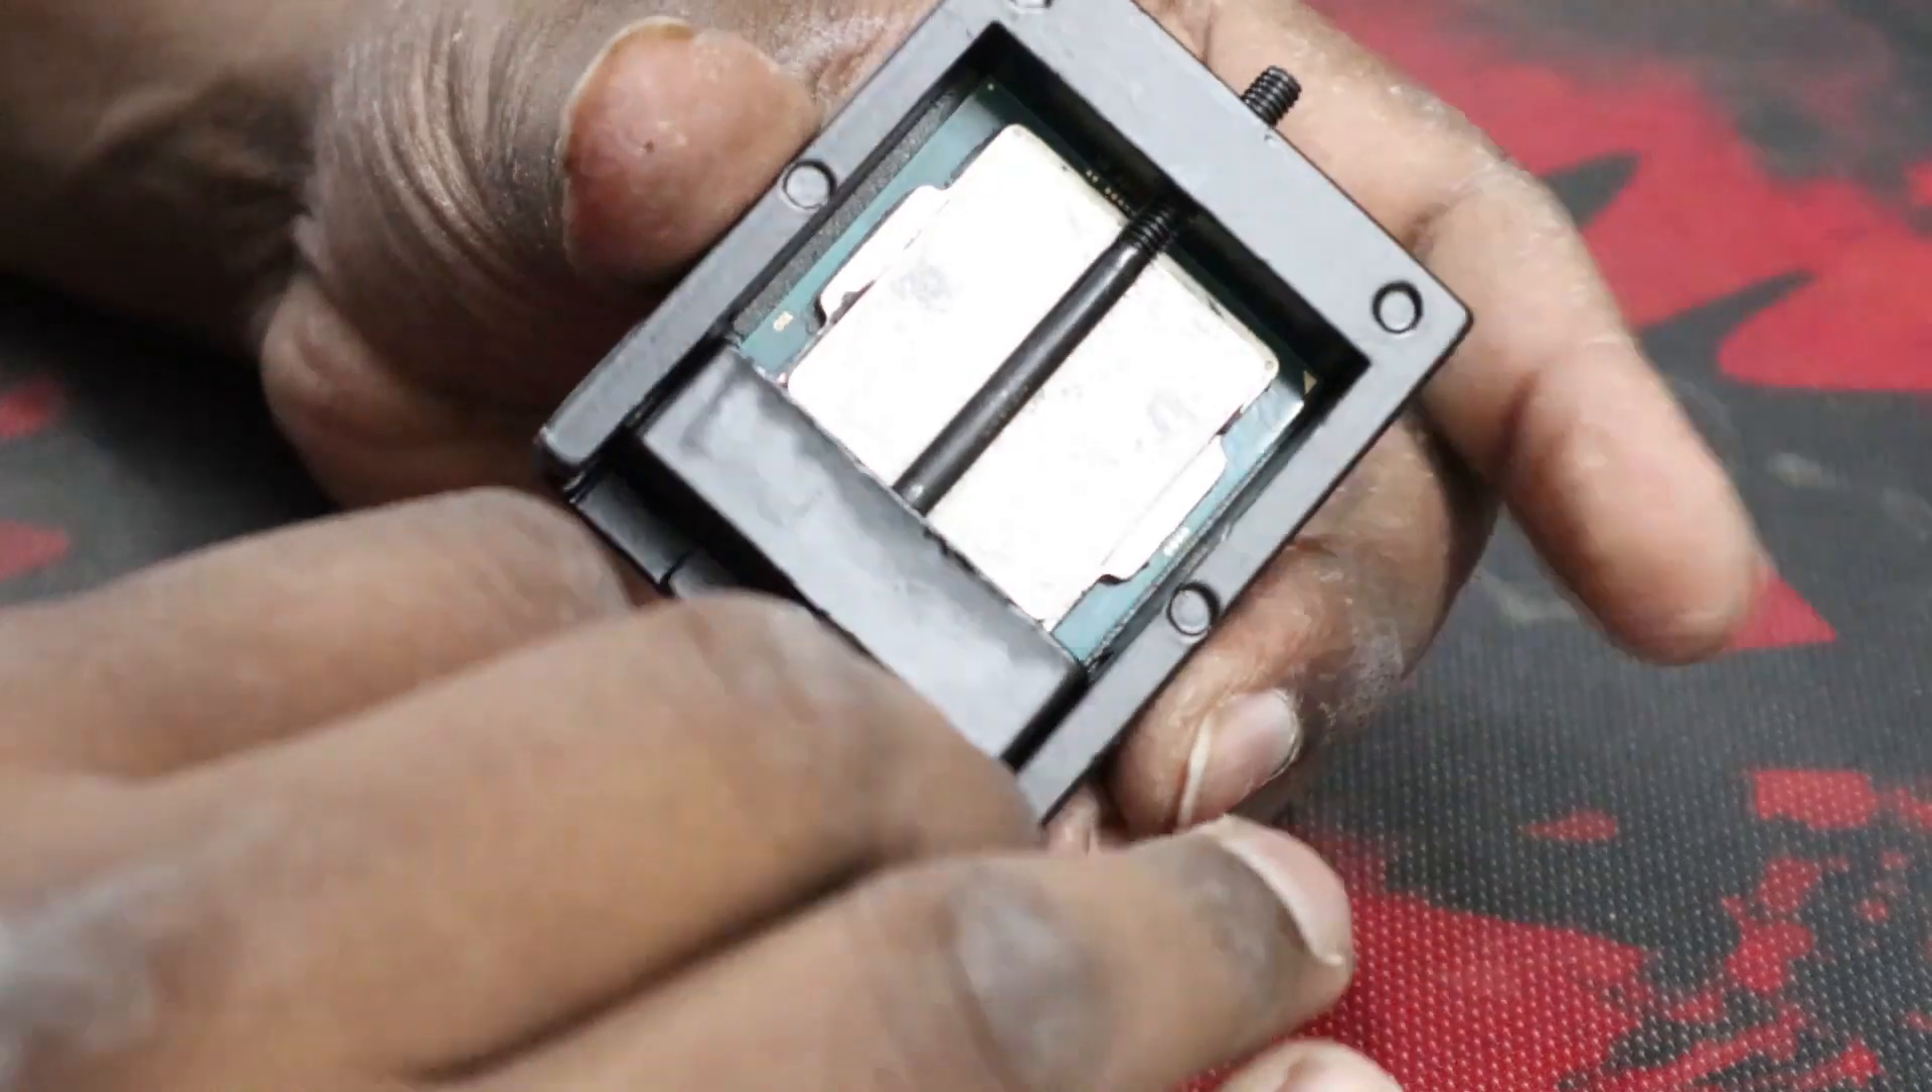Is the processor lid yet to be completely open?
Yes.